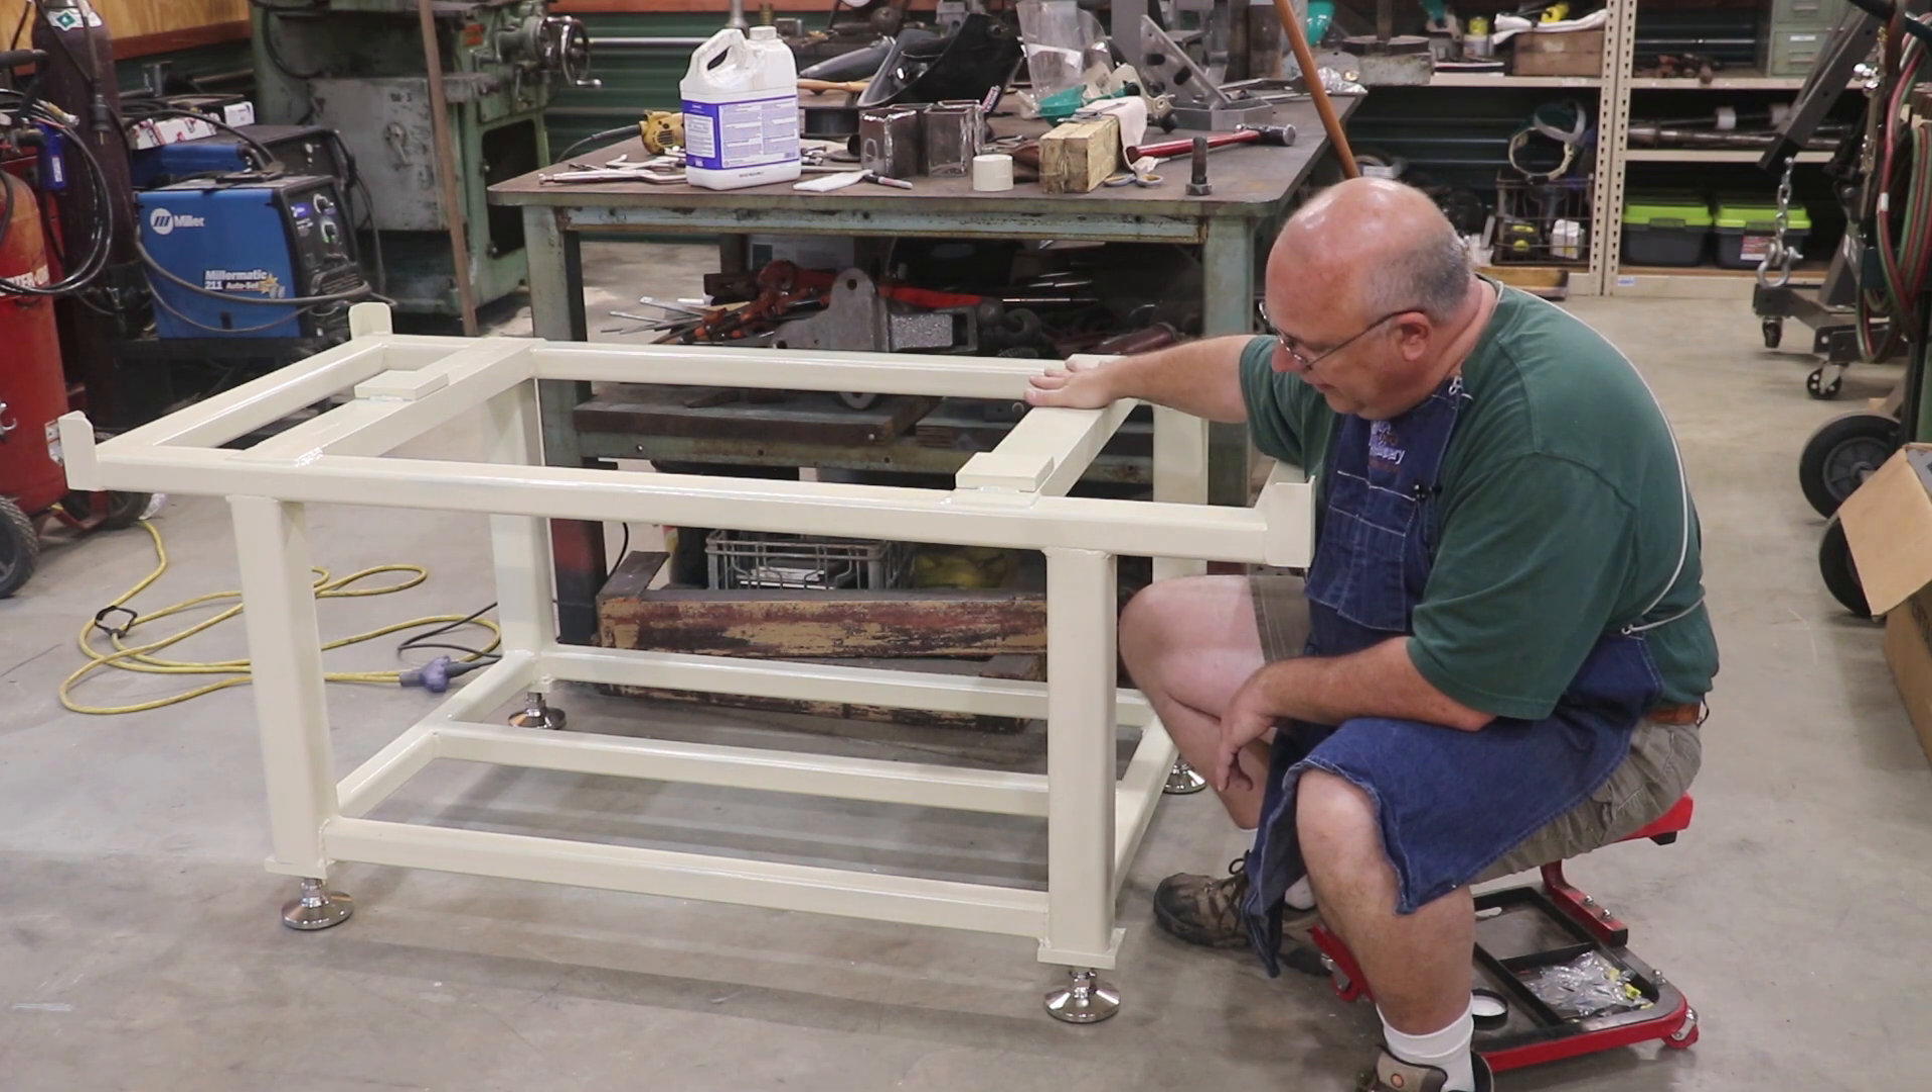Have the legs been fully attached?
Yes.